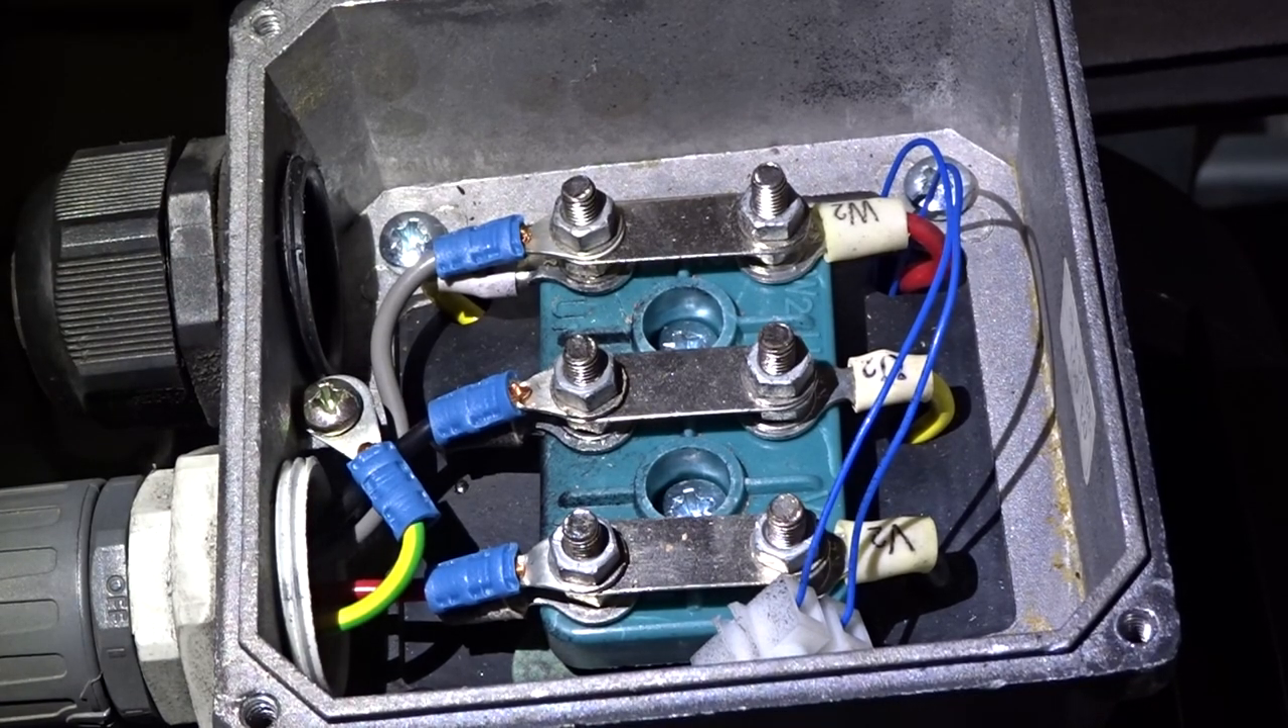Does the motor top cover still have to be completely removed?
No.